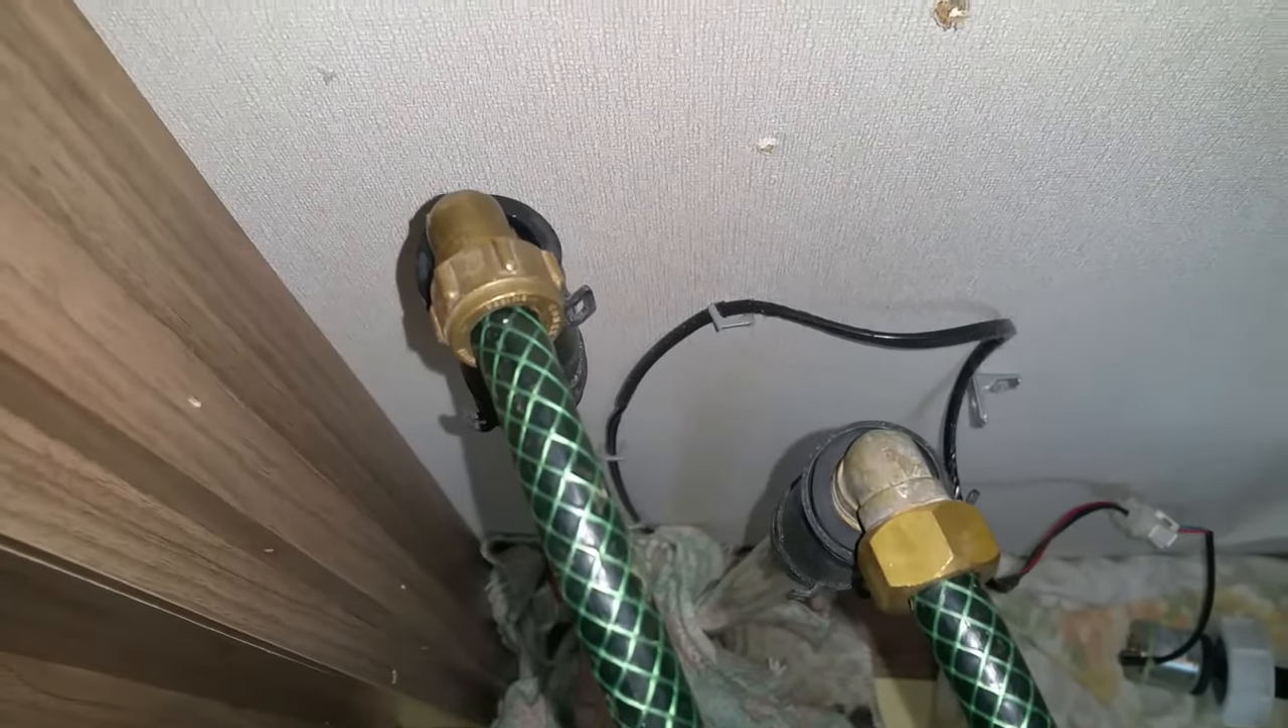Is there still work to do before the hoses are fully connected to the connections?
No.